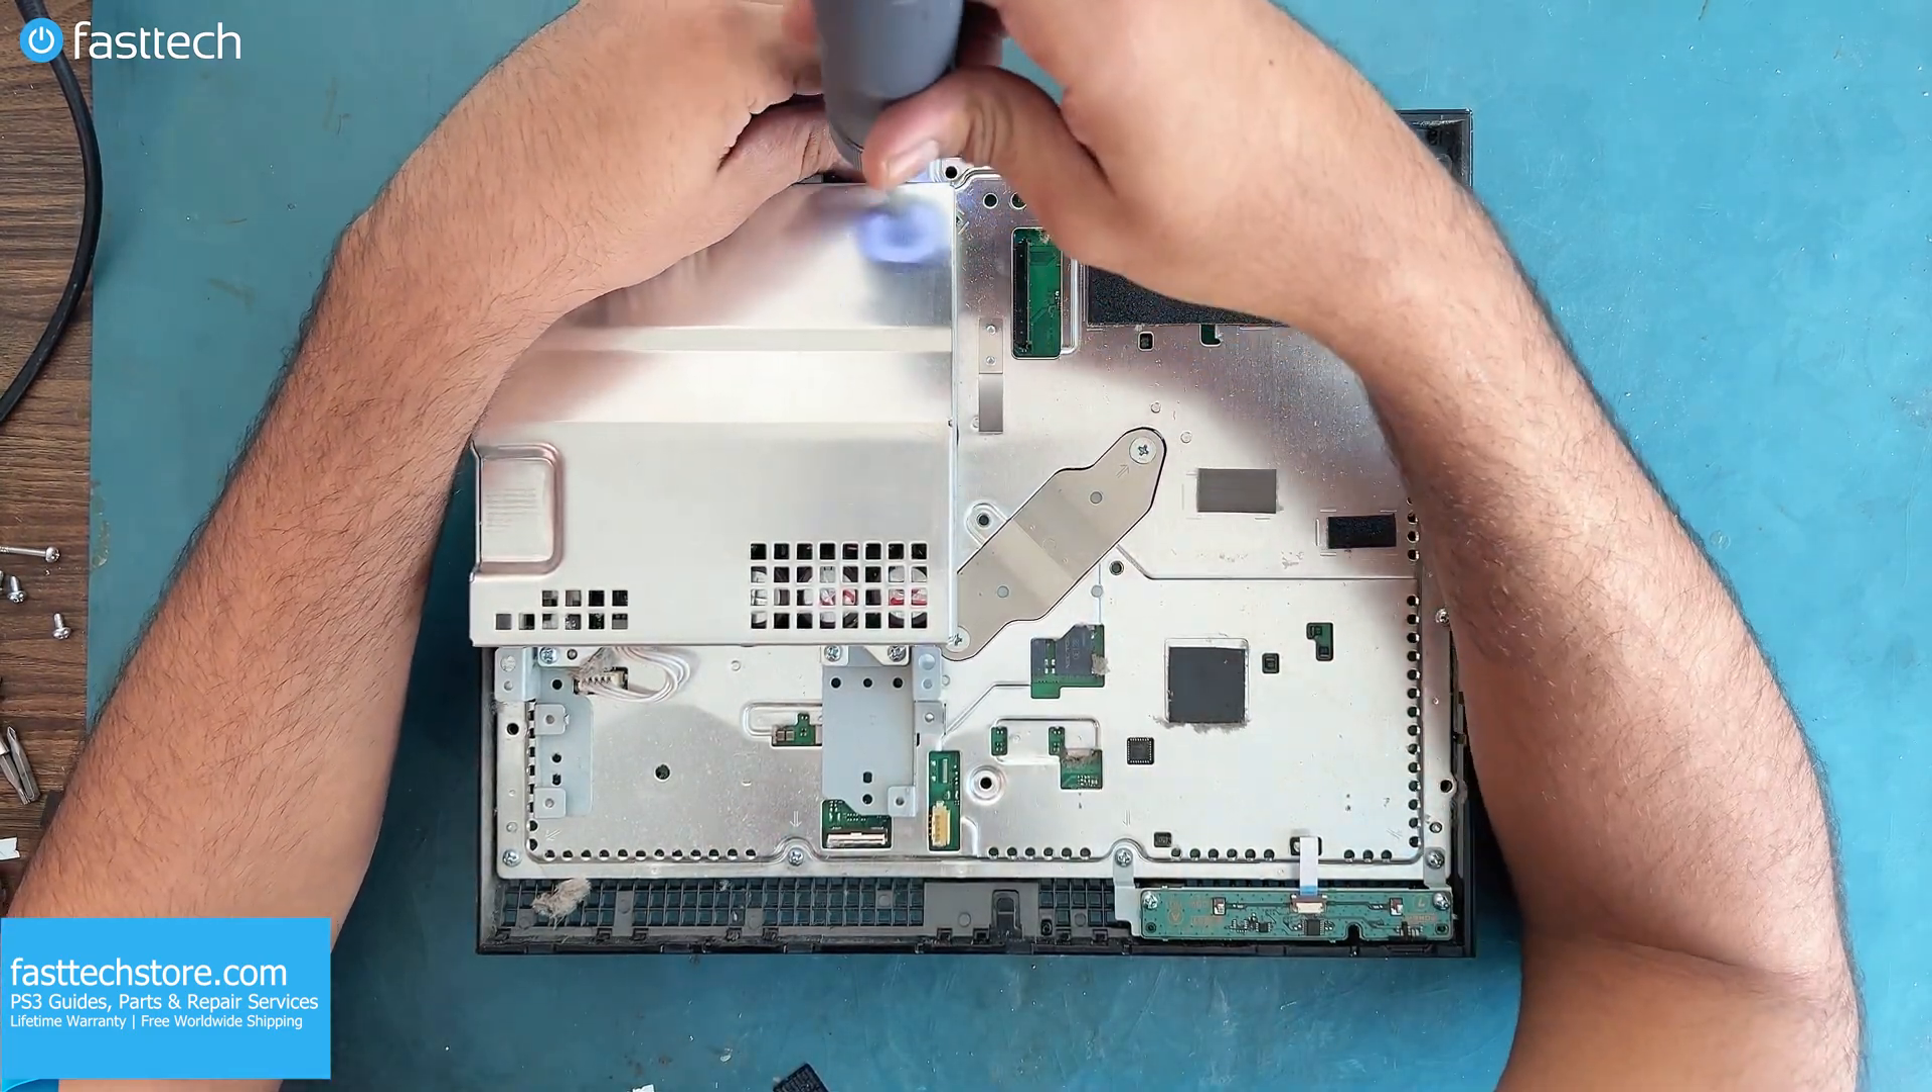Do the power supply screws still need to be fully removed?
Yes.